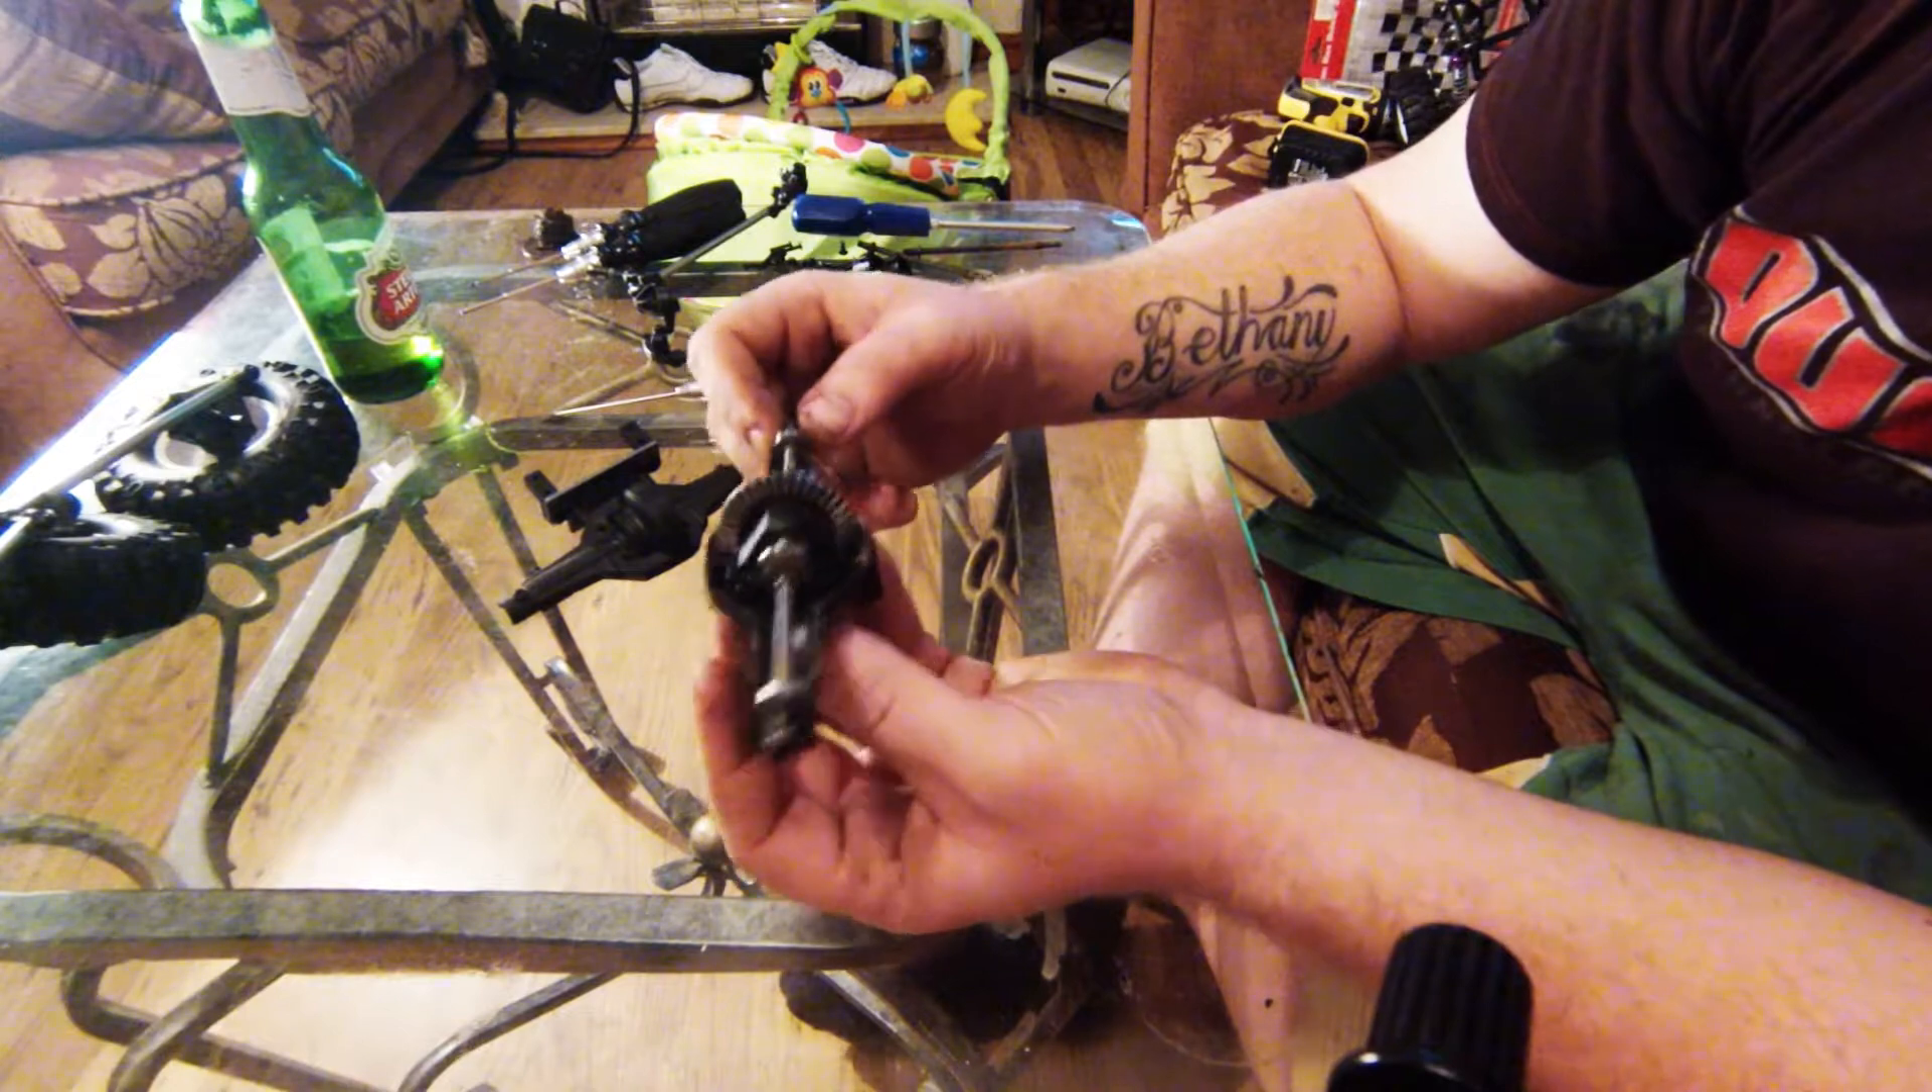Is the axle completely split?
Yes.